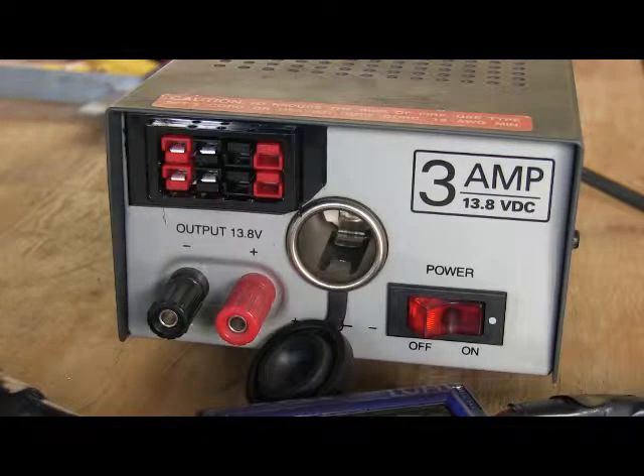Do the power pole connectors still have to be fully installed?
No.